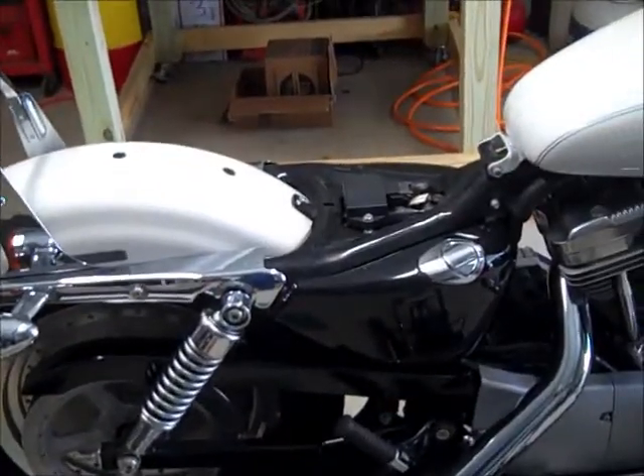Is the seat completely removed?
Yes.